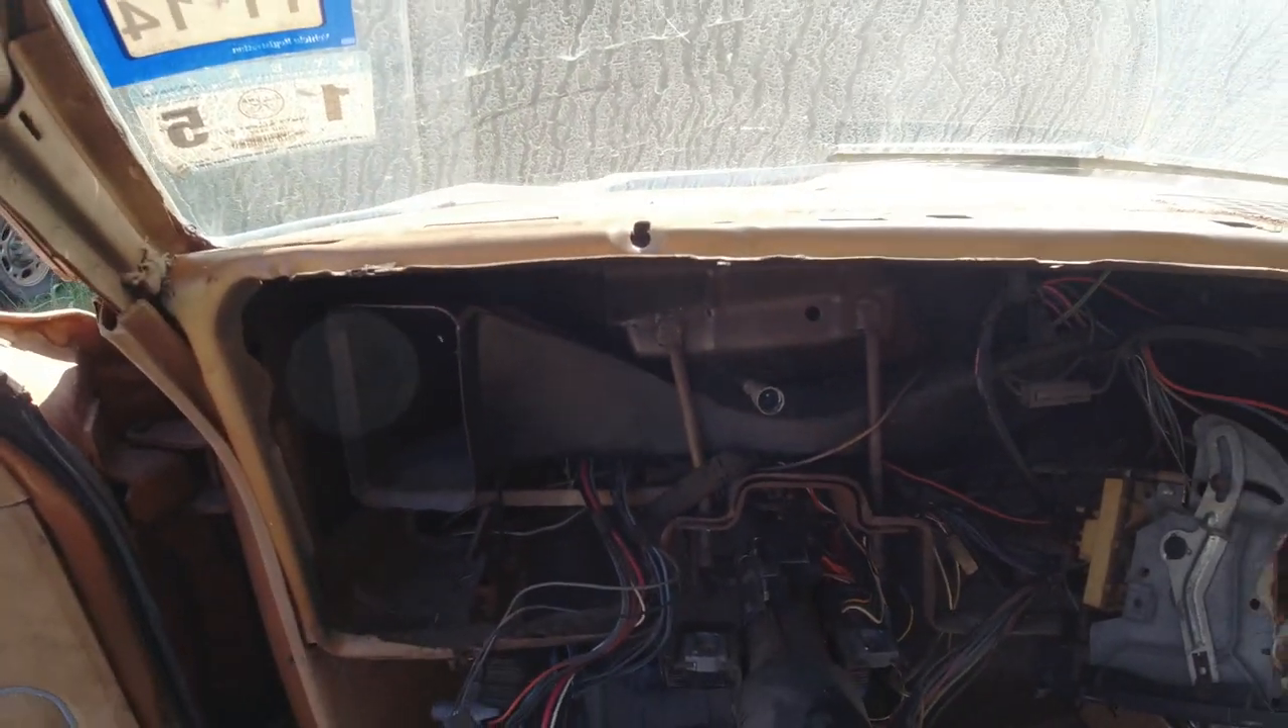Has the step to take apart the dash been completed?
Yes.